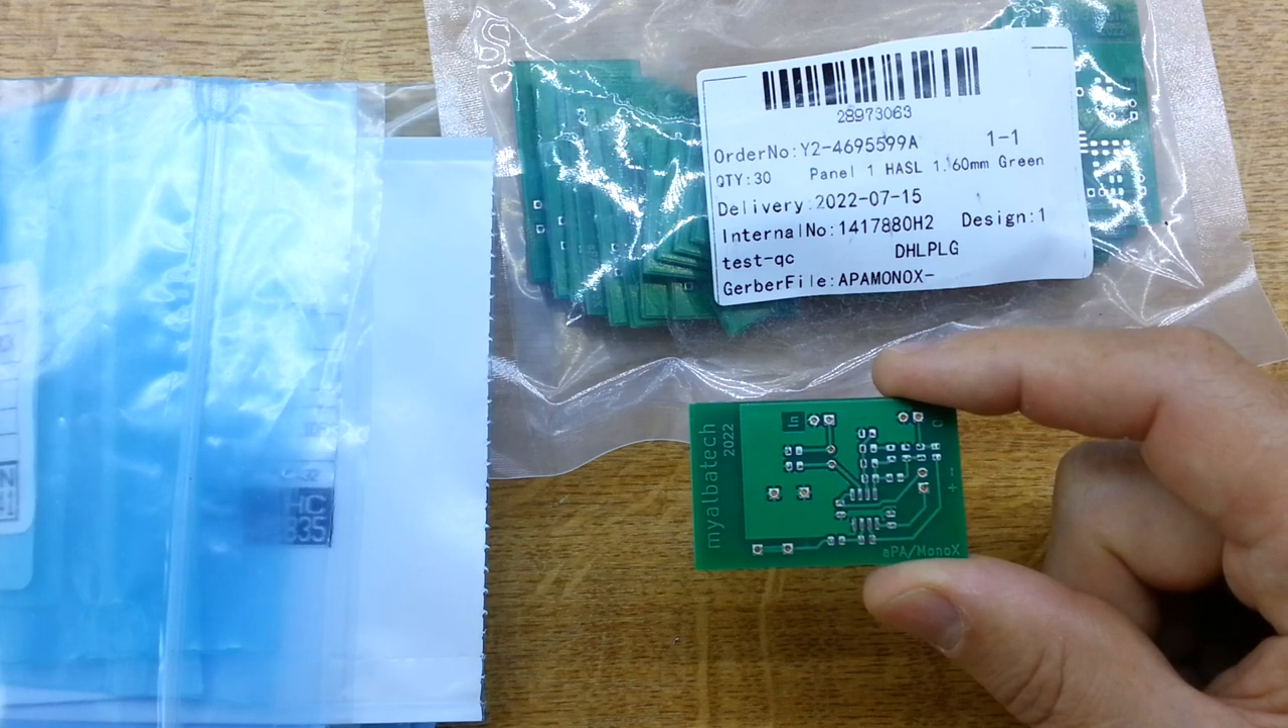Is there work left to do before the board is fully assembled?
Yes.